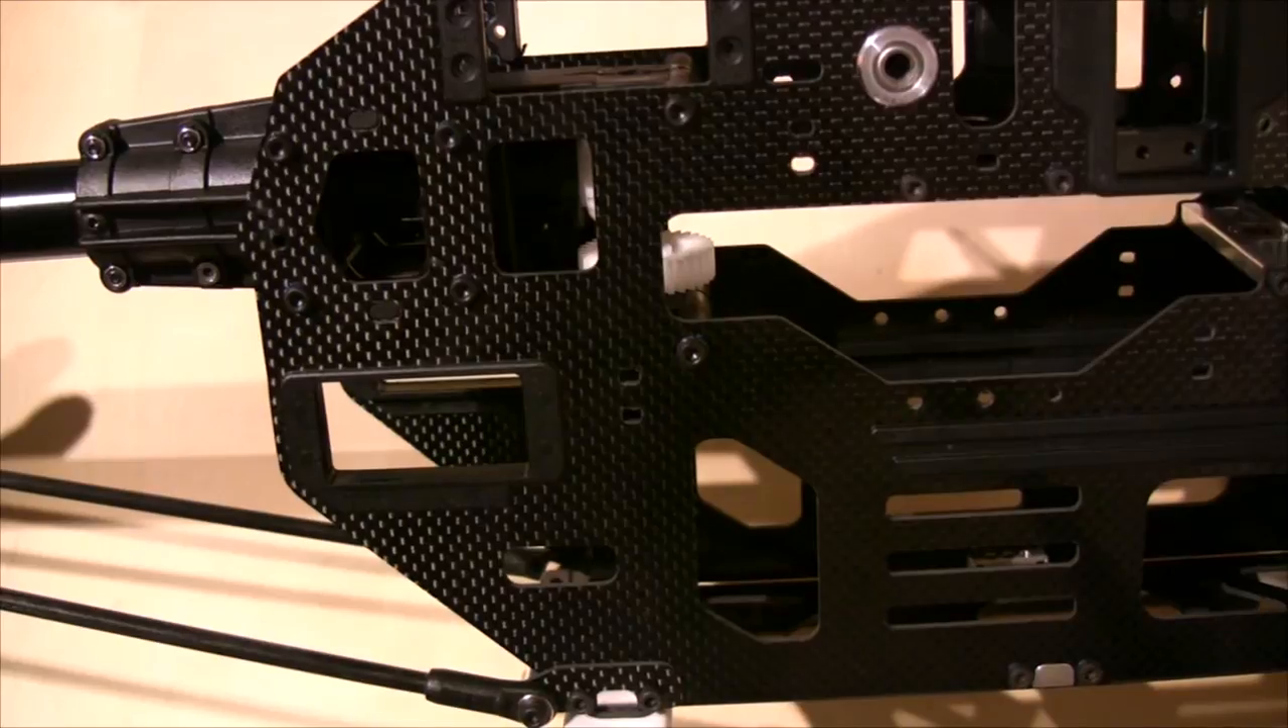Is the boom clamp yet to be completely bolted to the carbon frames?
No.